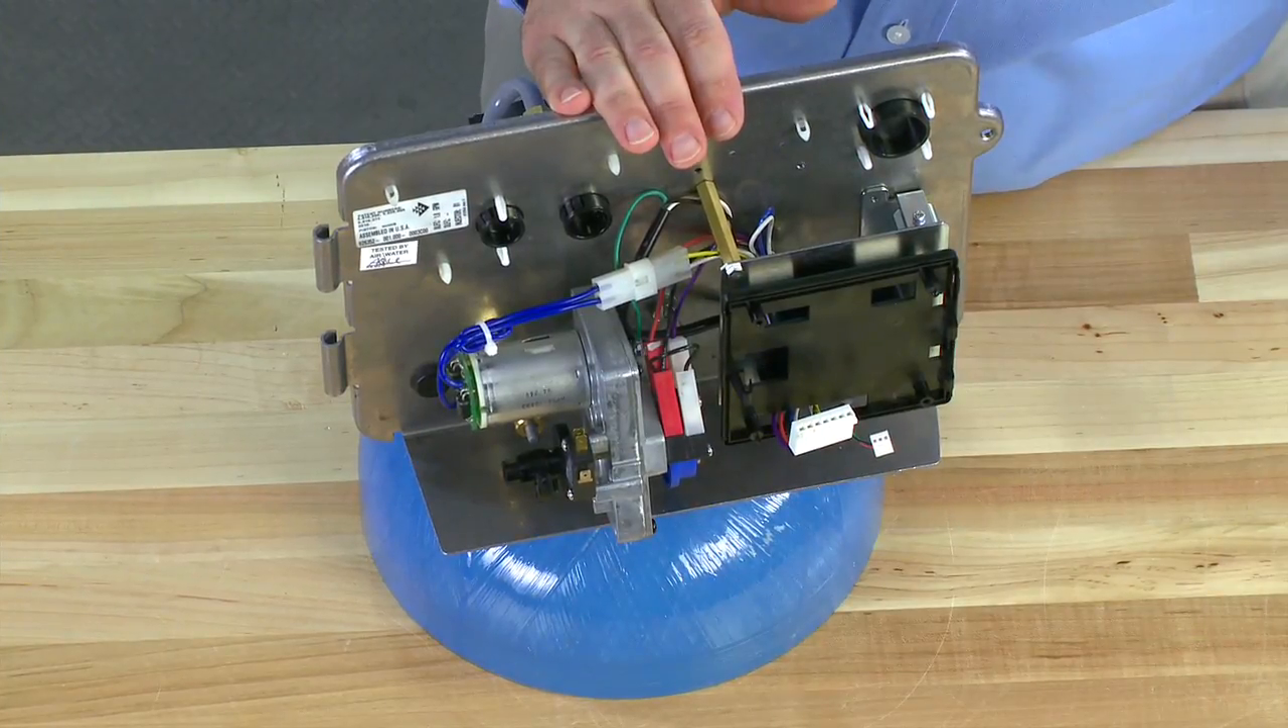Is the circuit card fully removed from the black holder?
Yes.